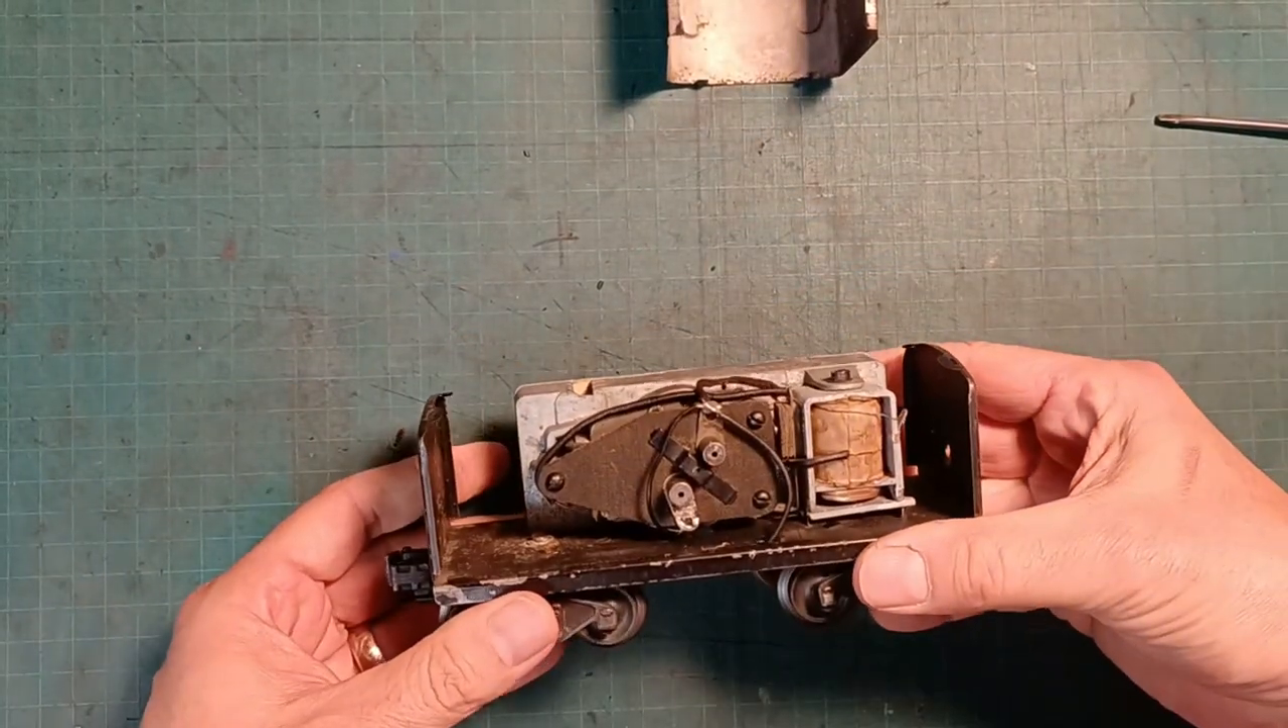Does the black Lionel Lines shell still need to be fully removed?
No.